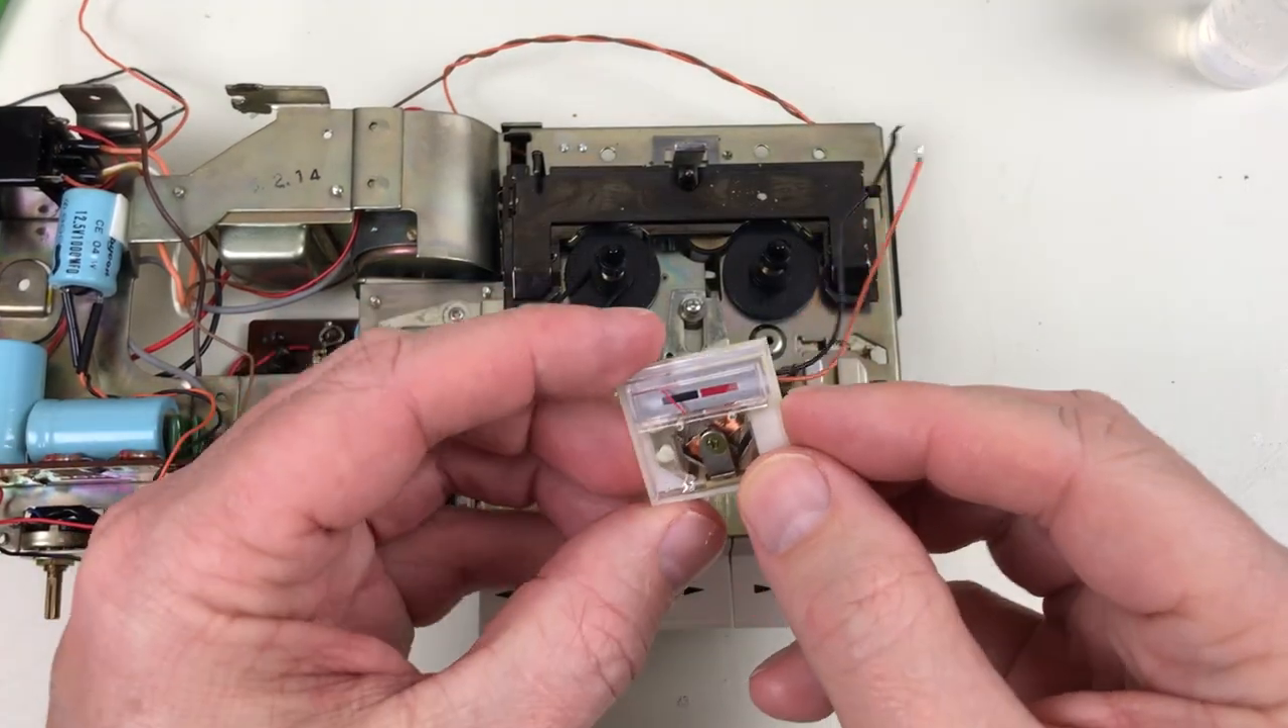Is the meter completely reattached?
No.